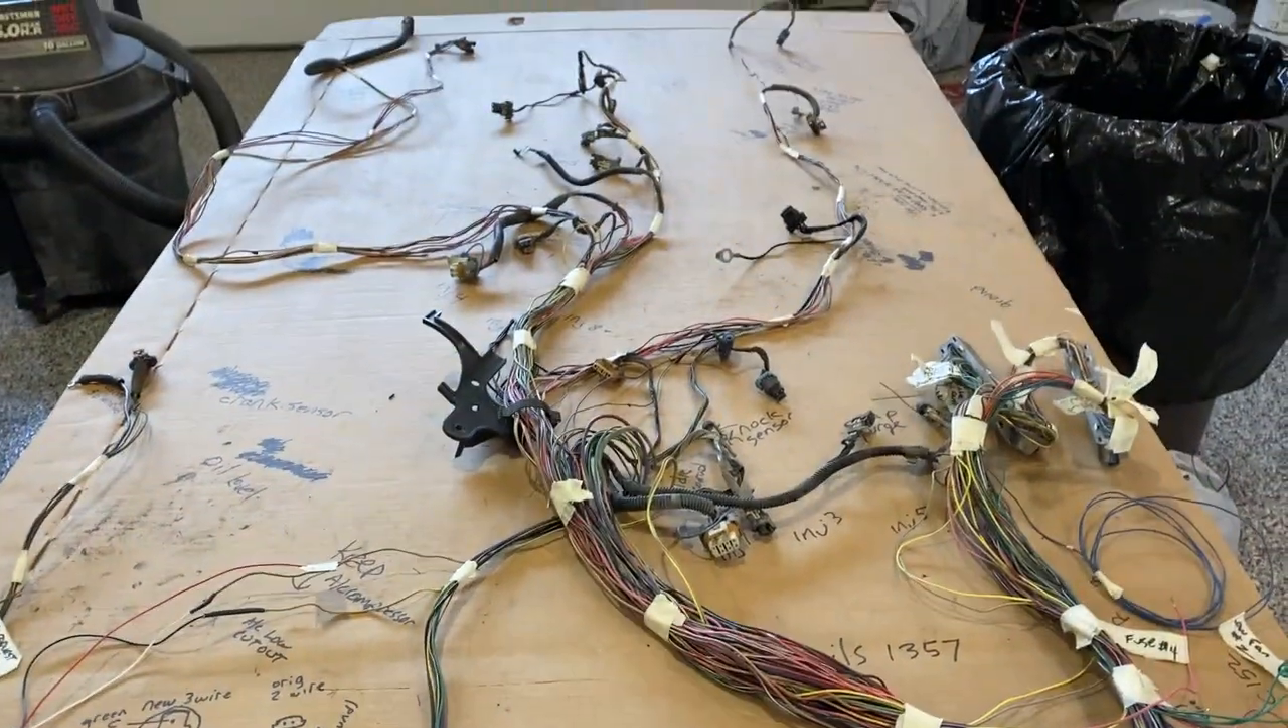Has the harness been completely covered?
No.